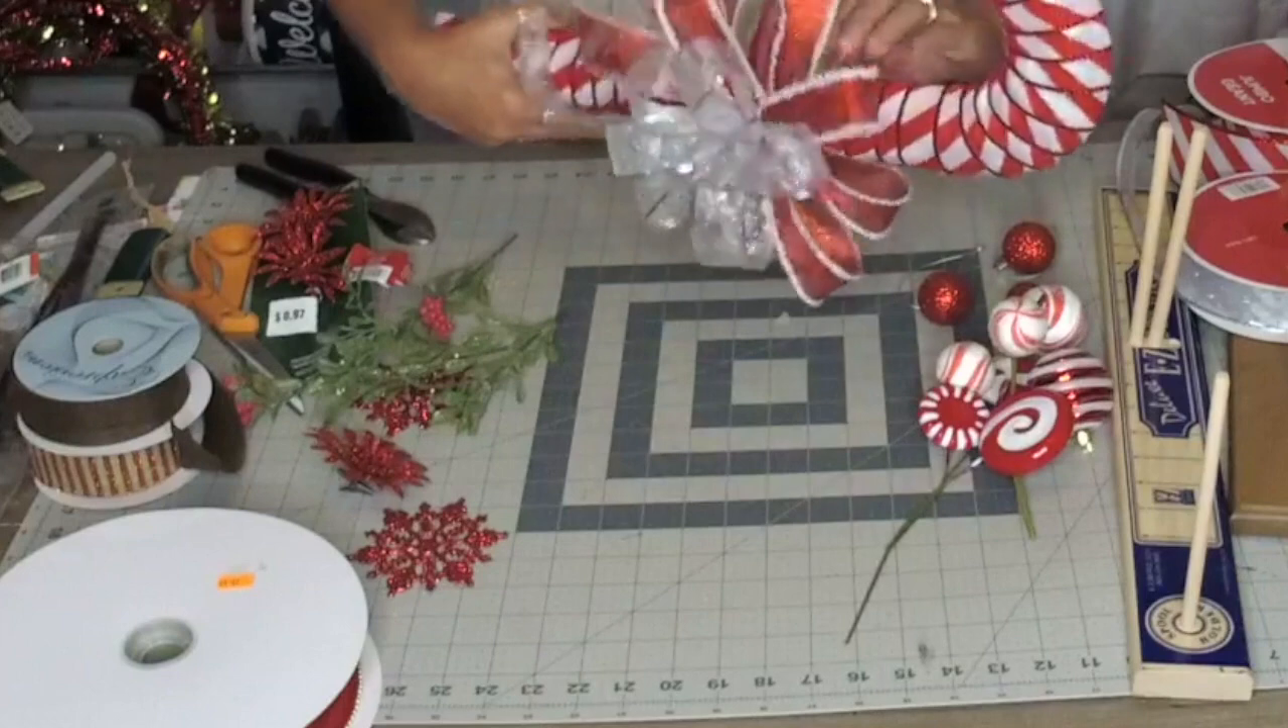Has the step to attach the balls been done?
No.